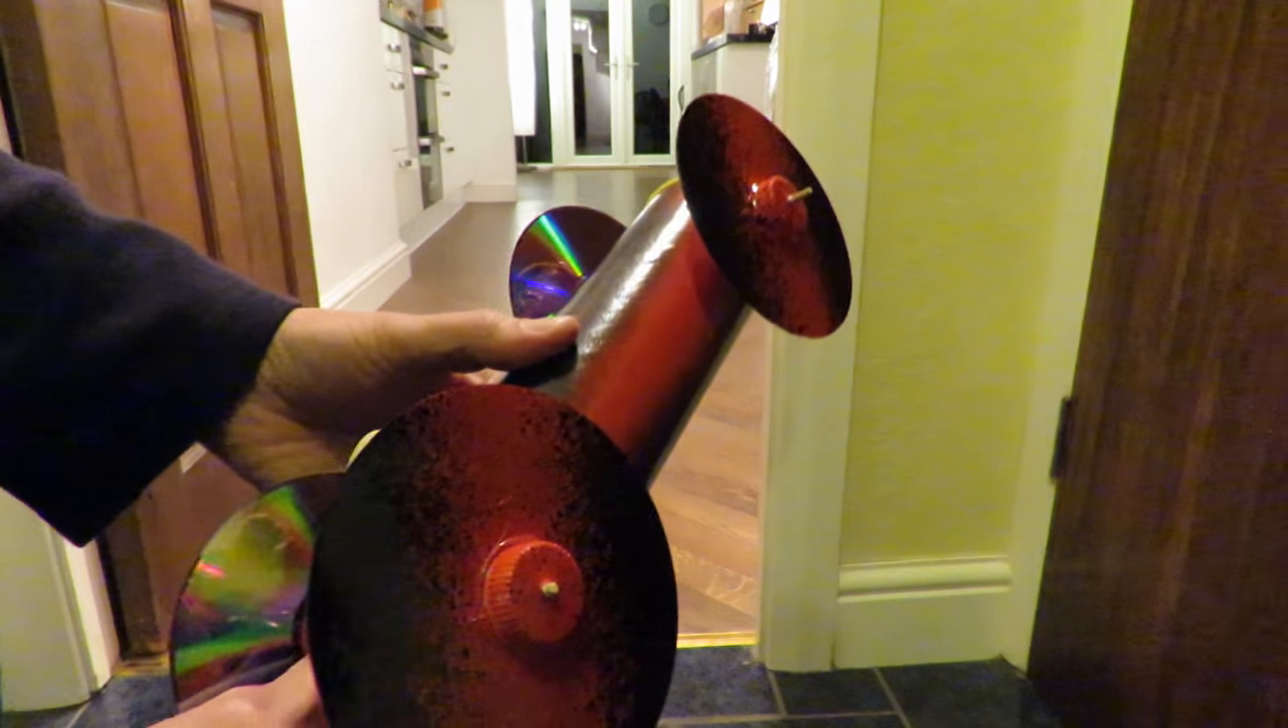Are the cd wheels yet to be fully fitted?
No.